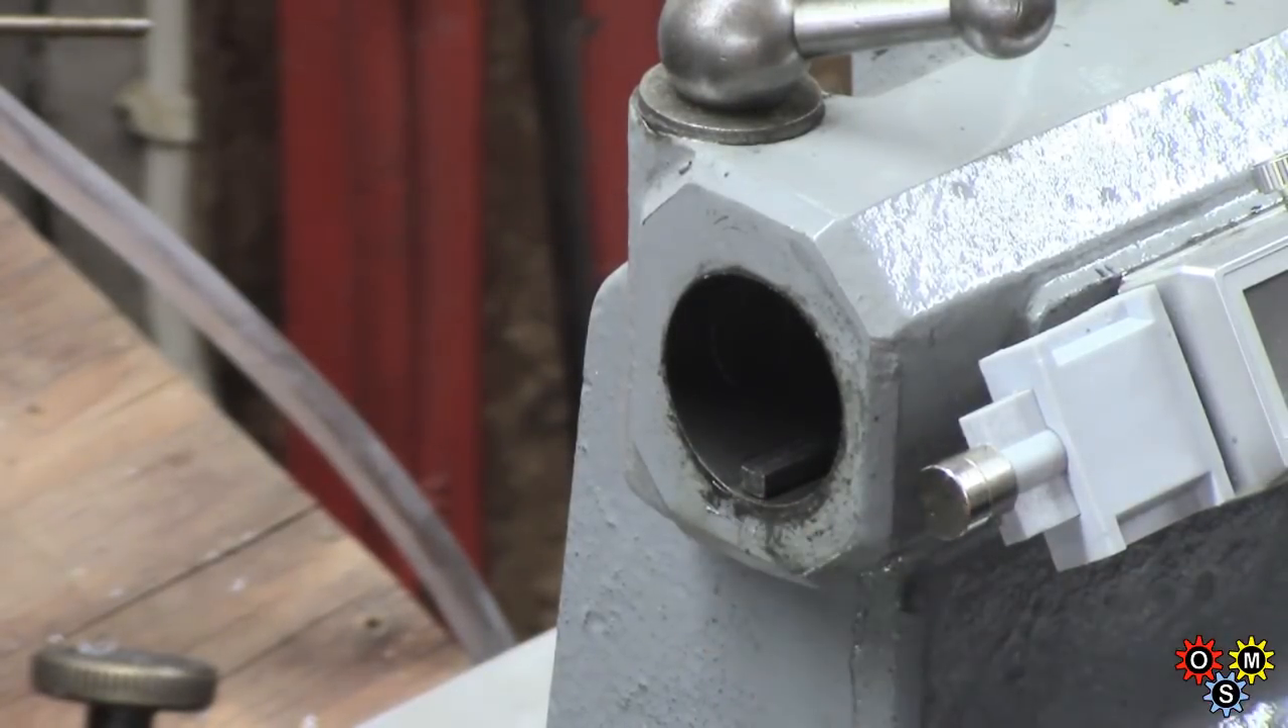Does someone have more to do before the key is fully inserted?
No.